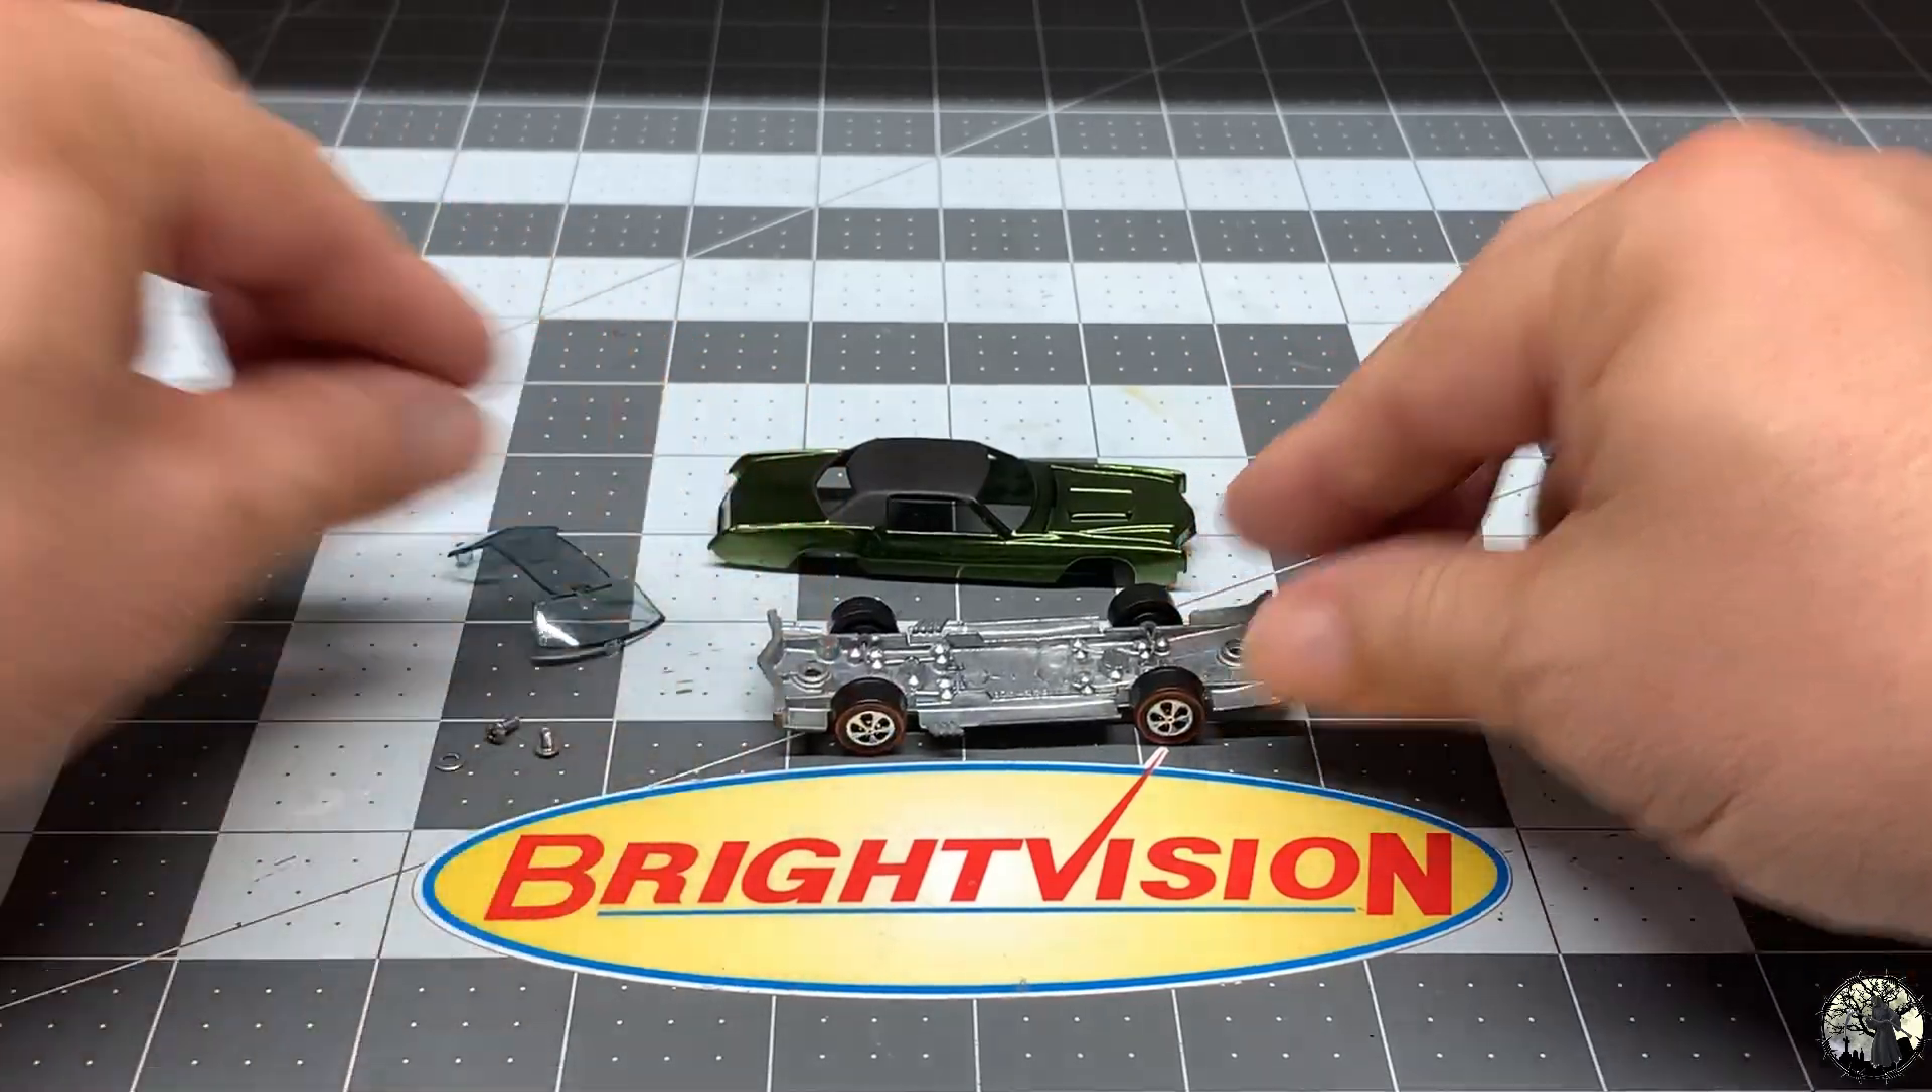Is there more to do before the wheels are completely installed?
No.